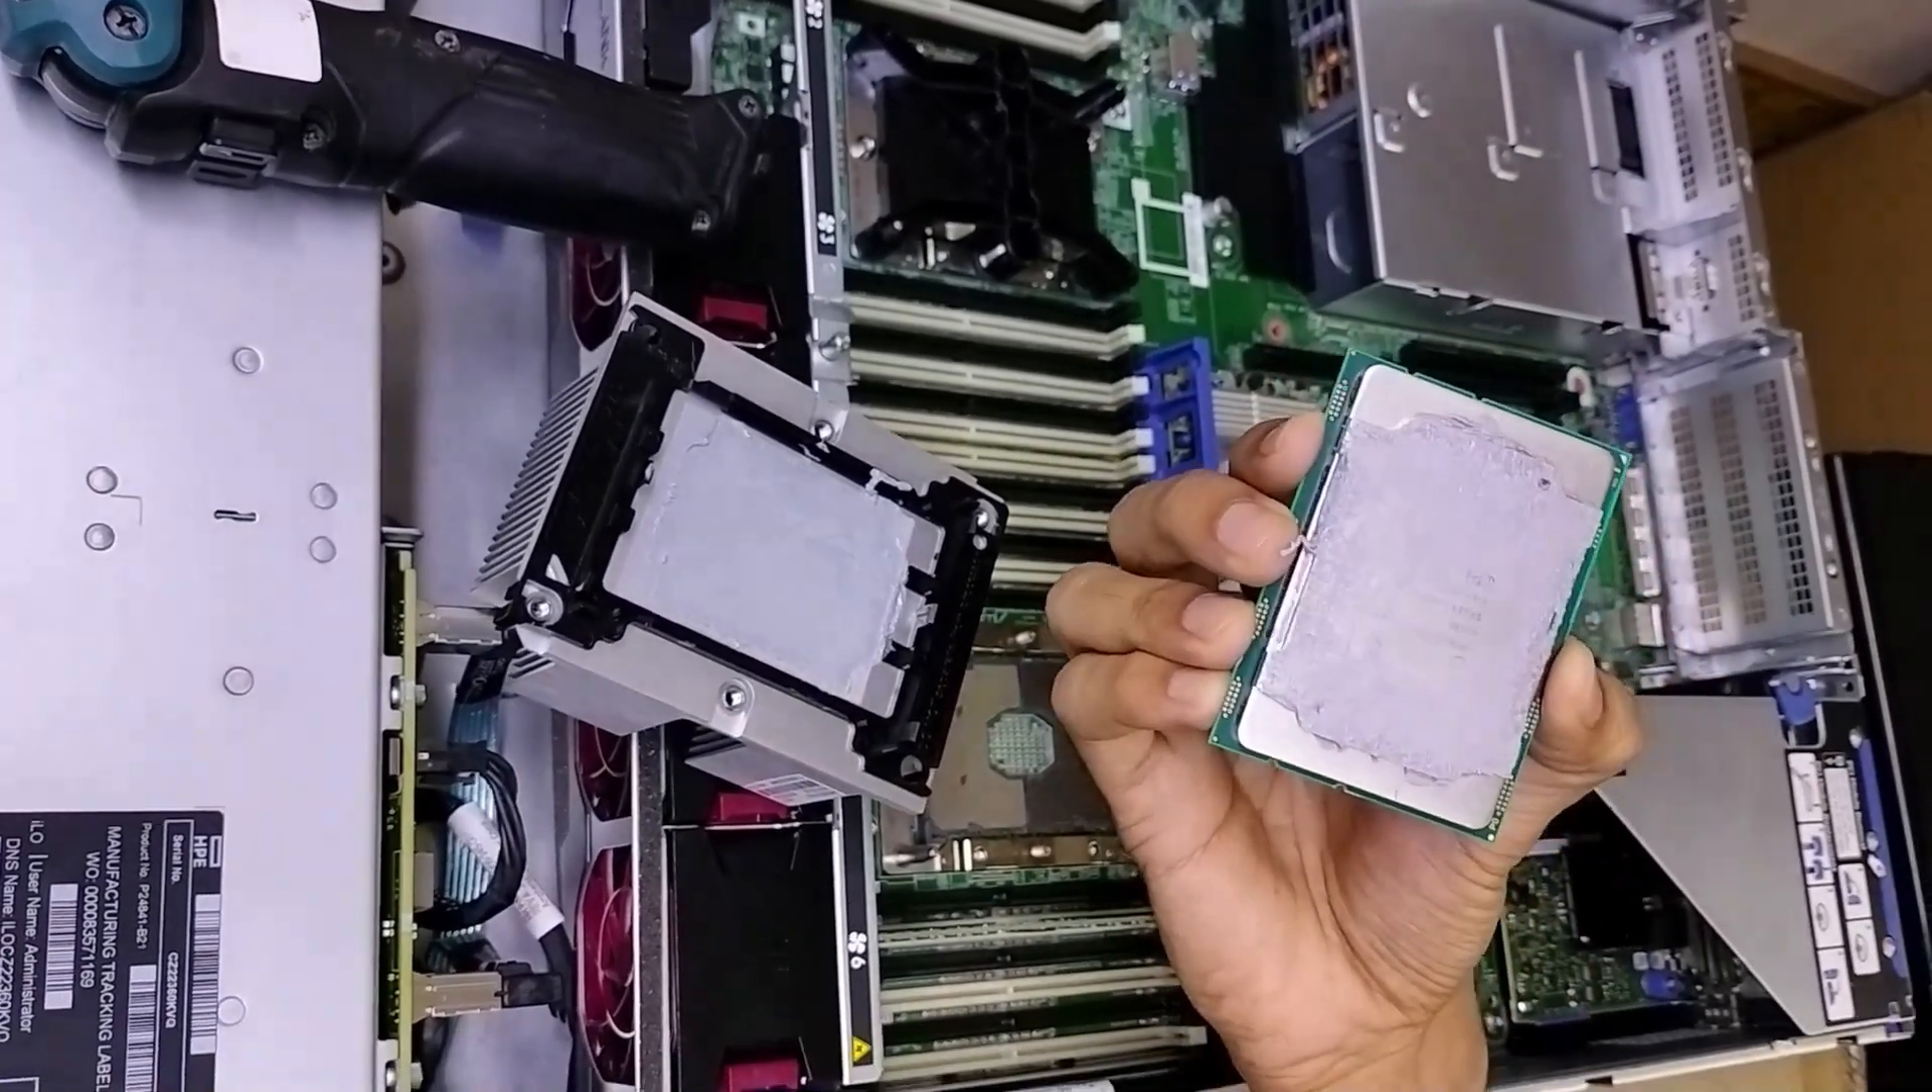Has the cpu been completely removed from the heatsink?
Yes.